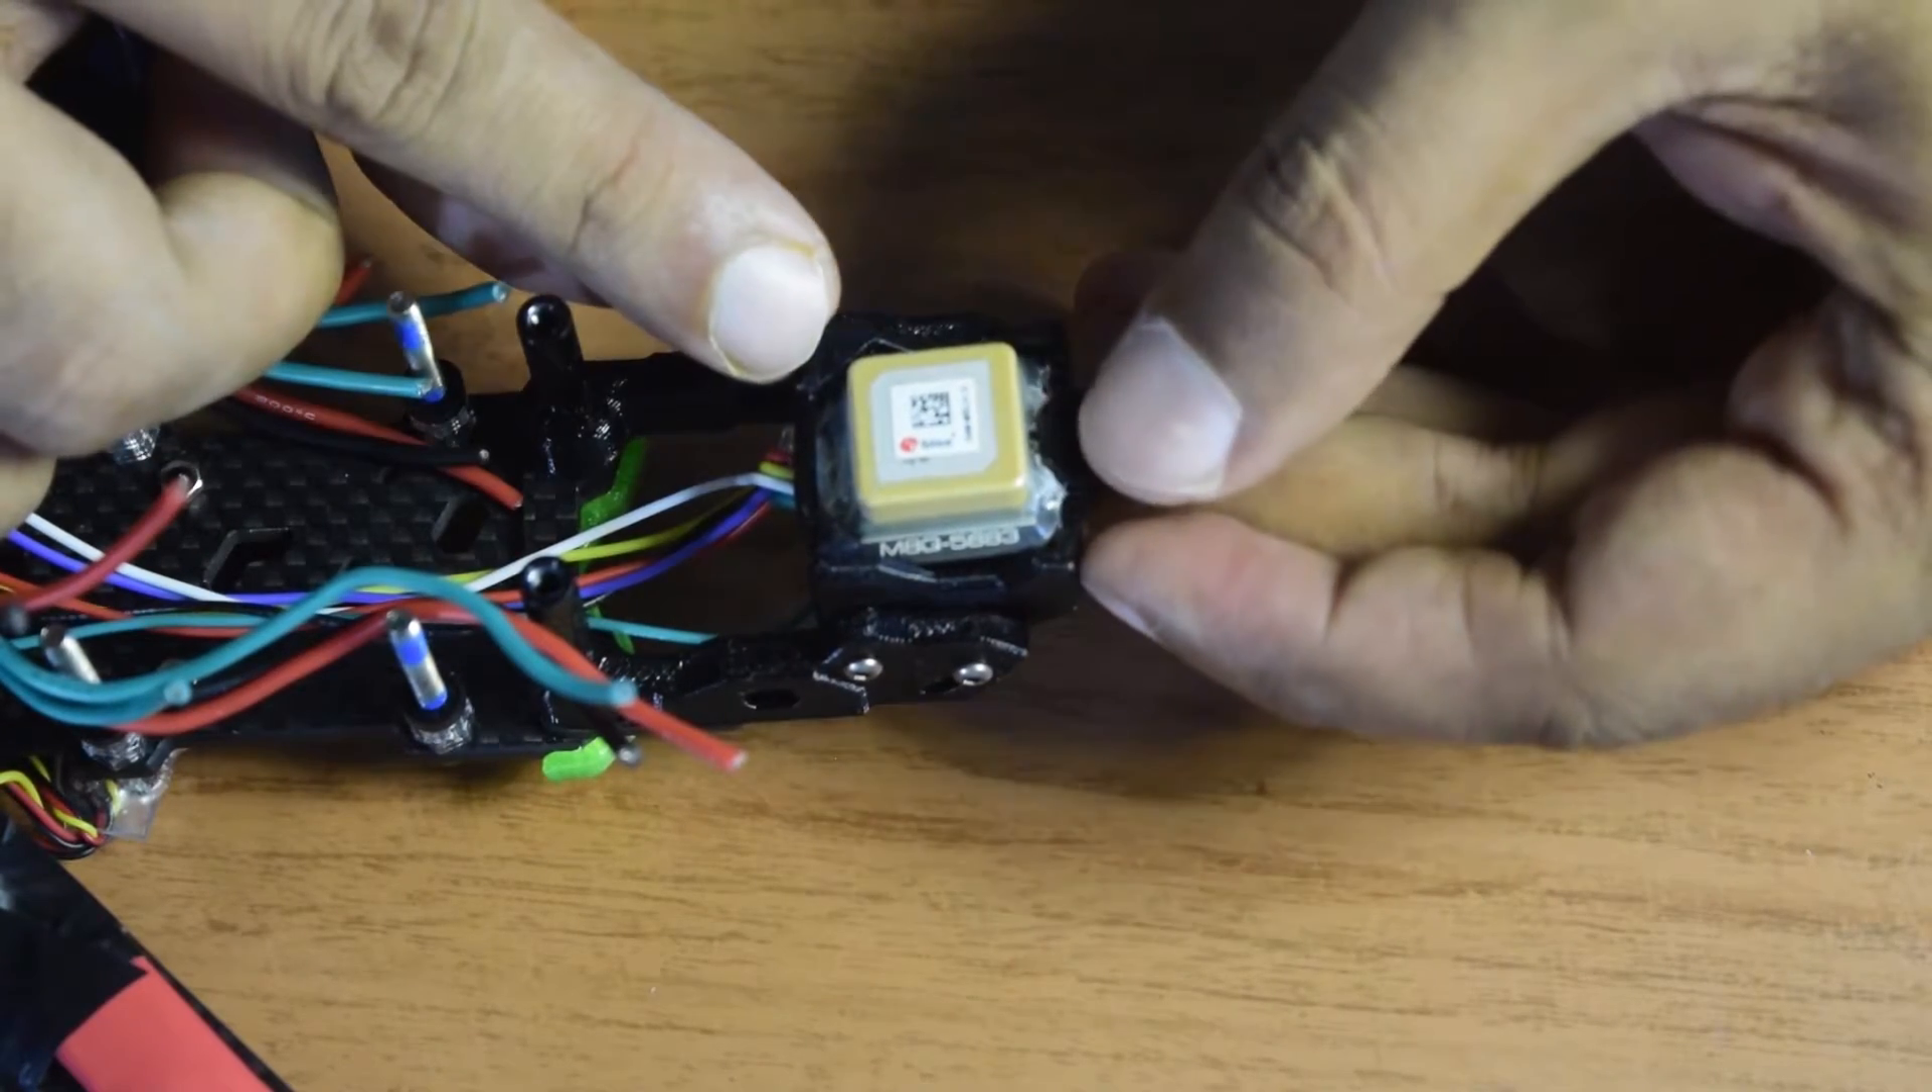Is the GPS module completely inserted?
Yes.